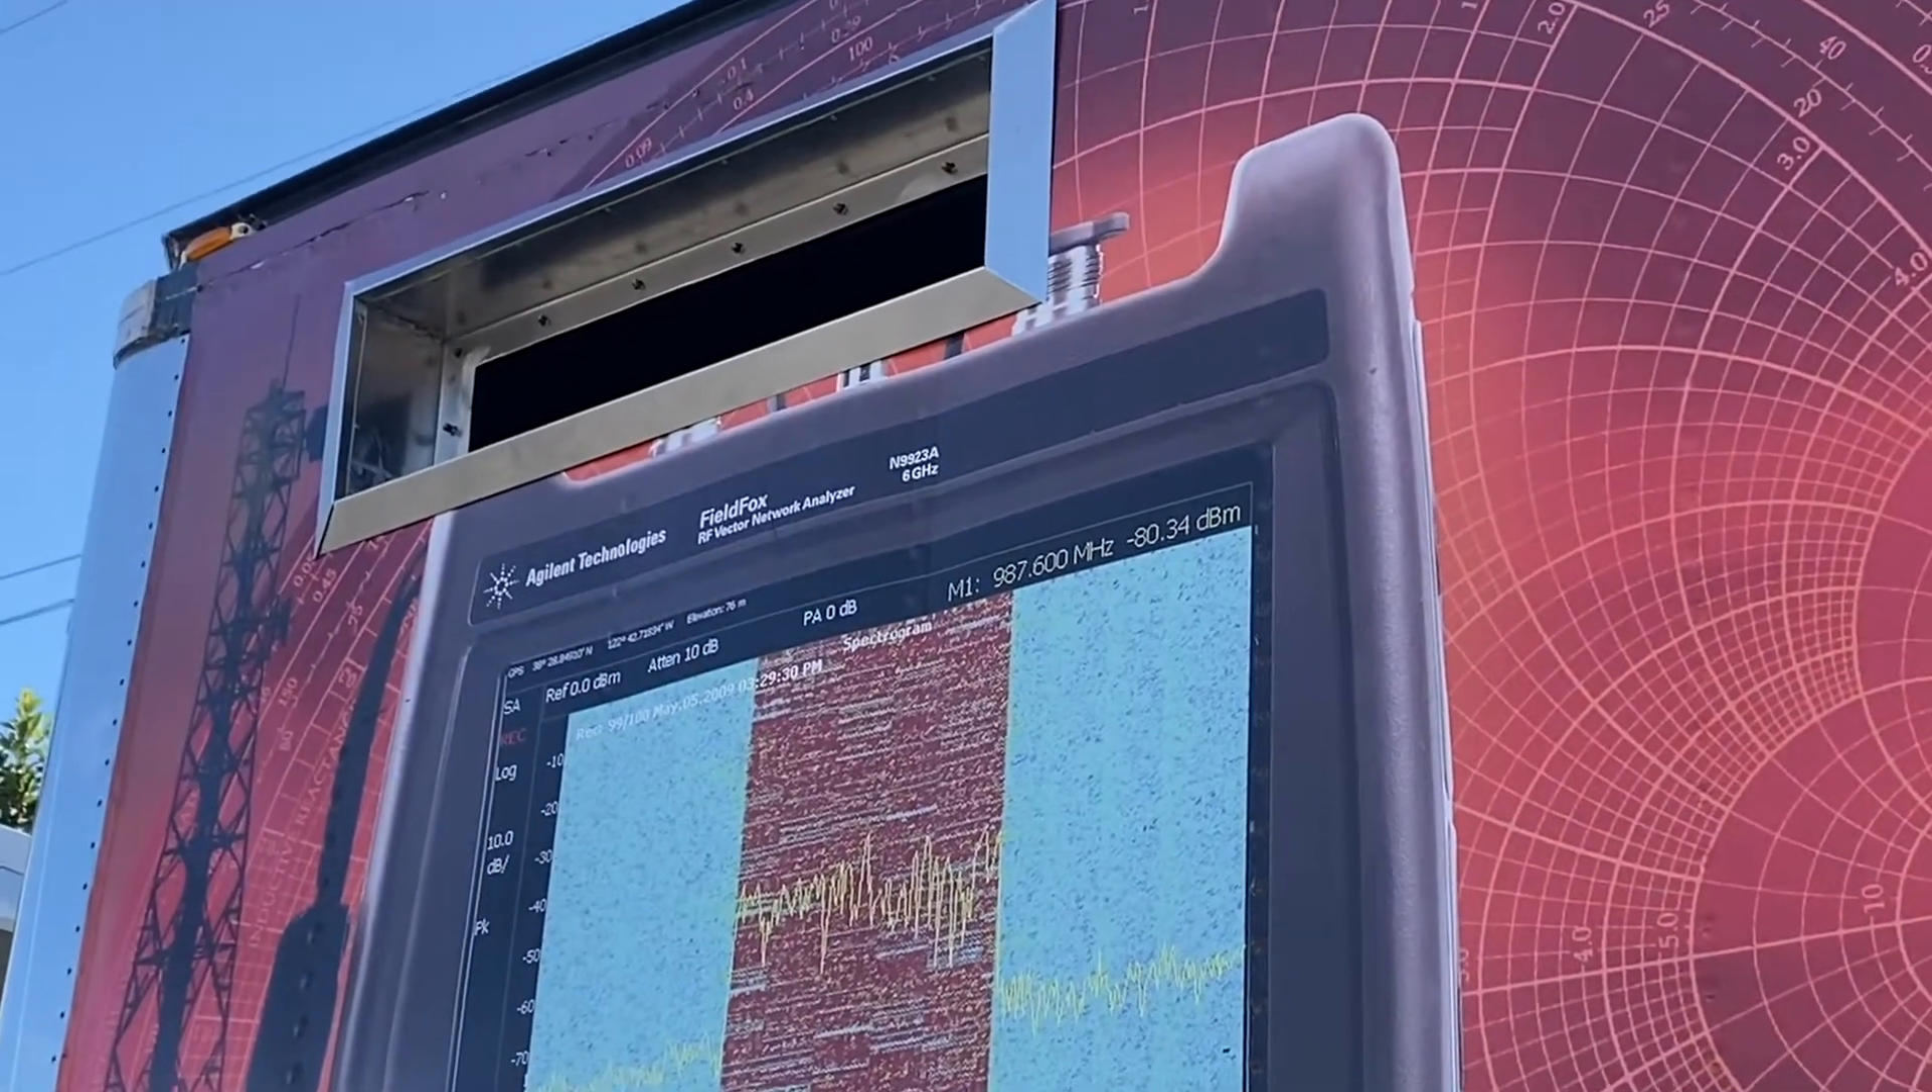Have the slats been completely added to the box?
No.